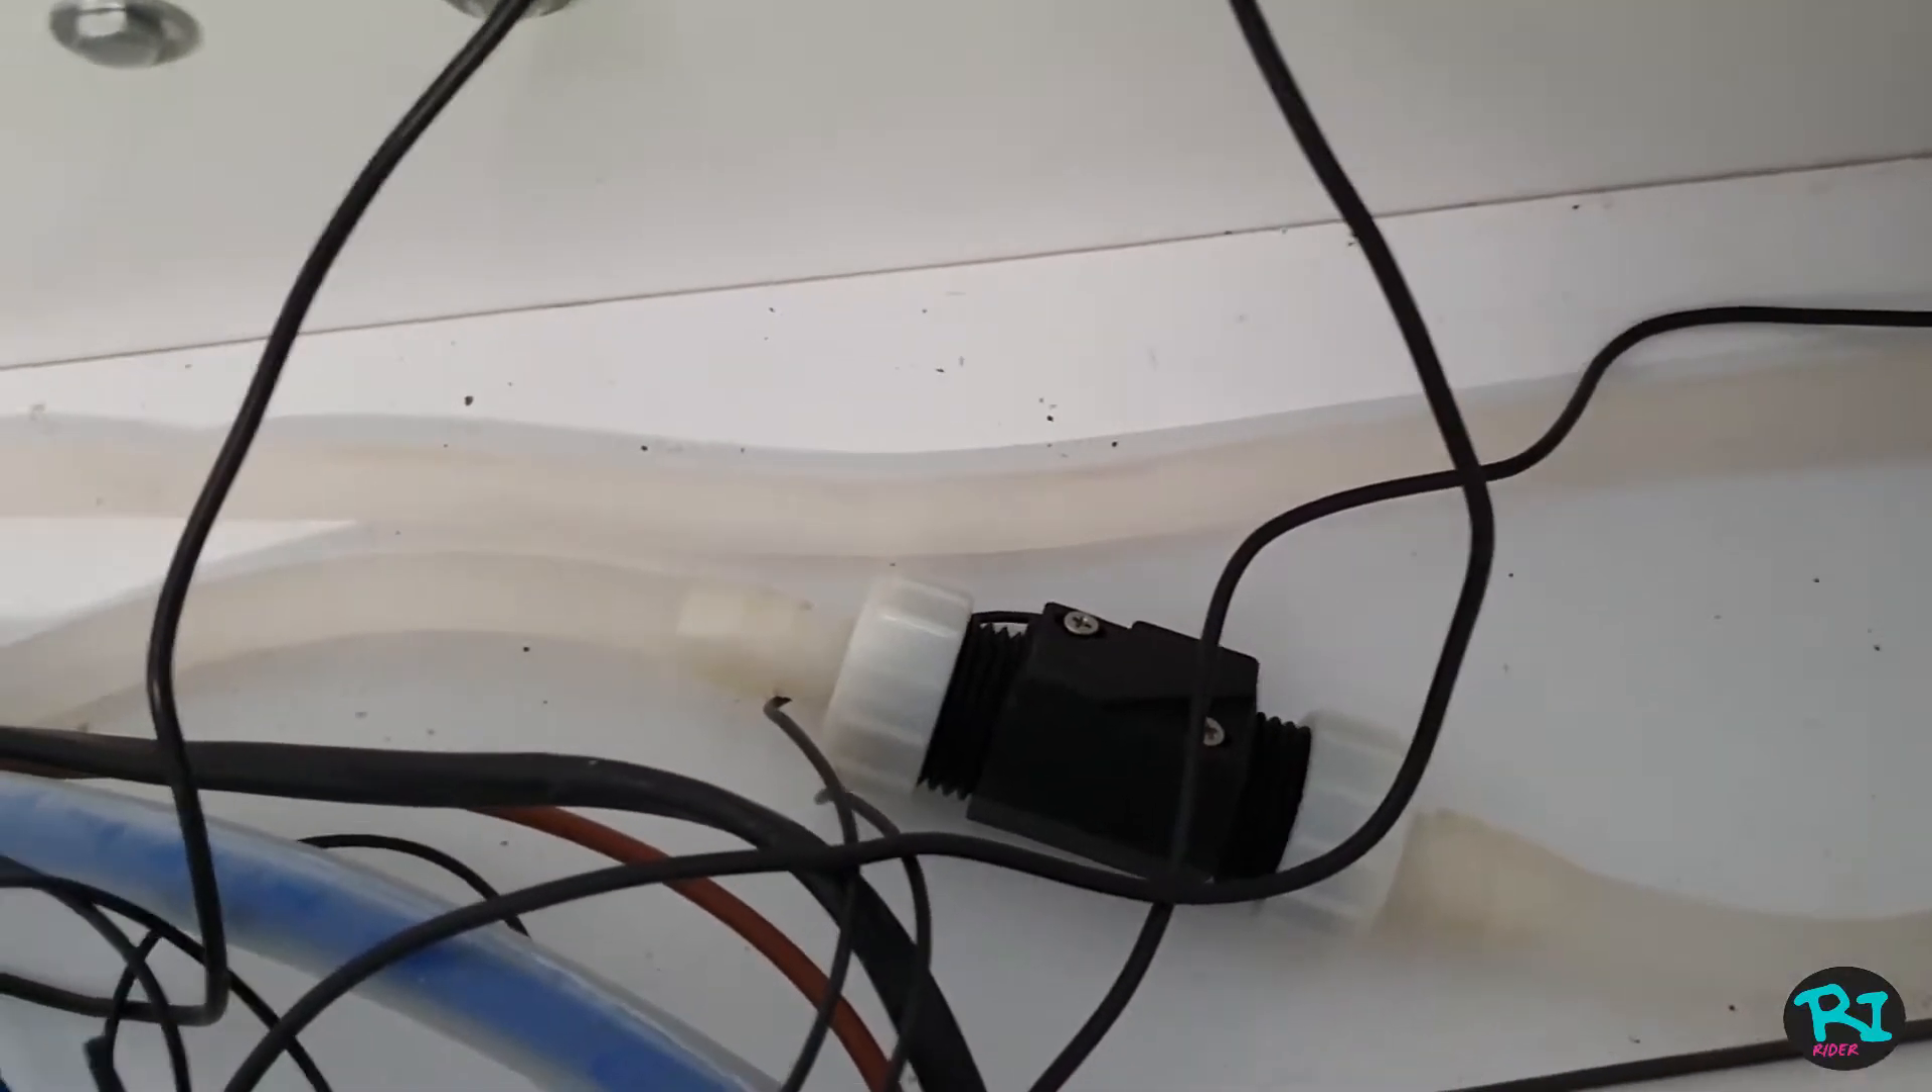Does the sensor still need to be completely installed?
No.